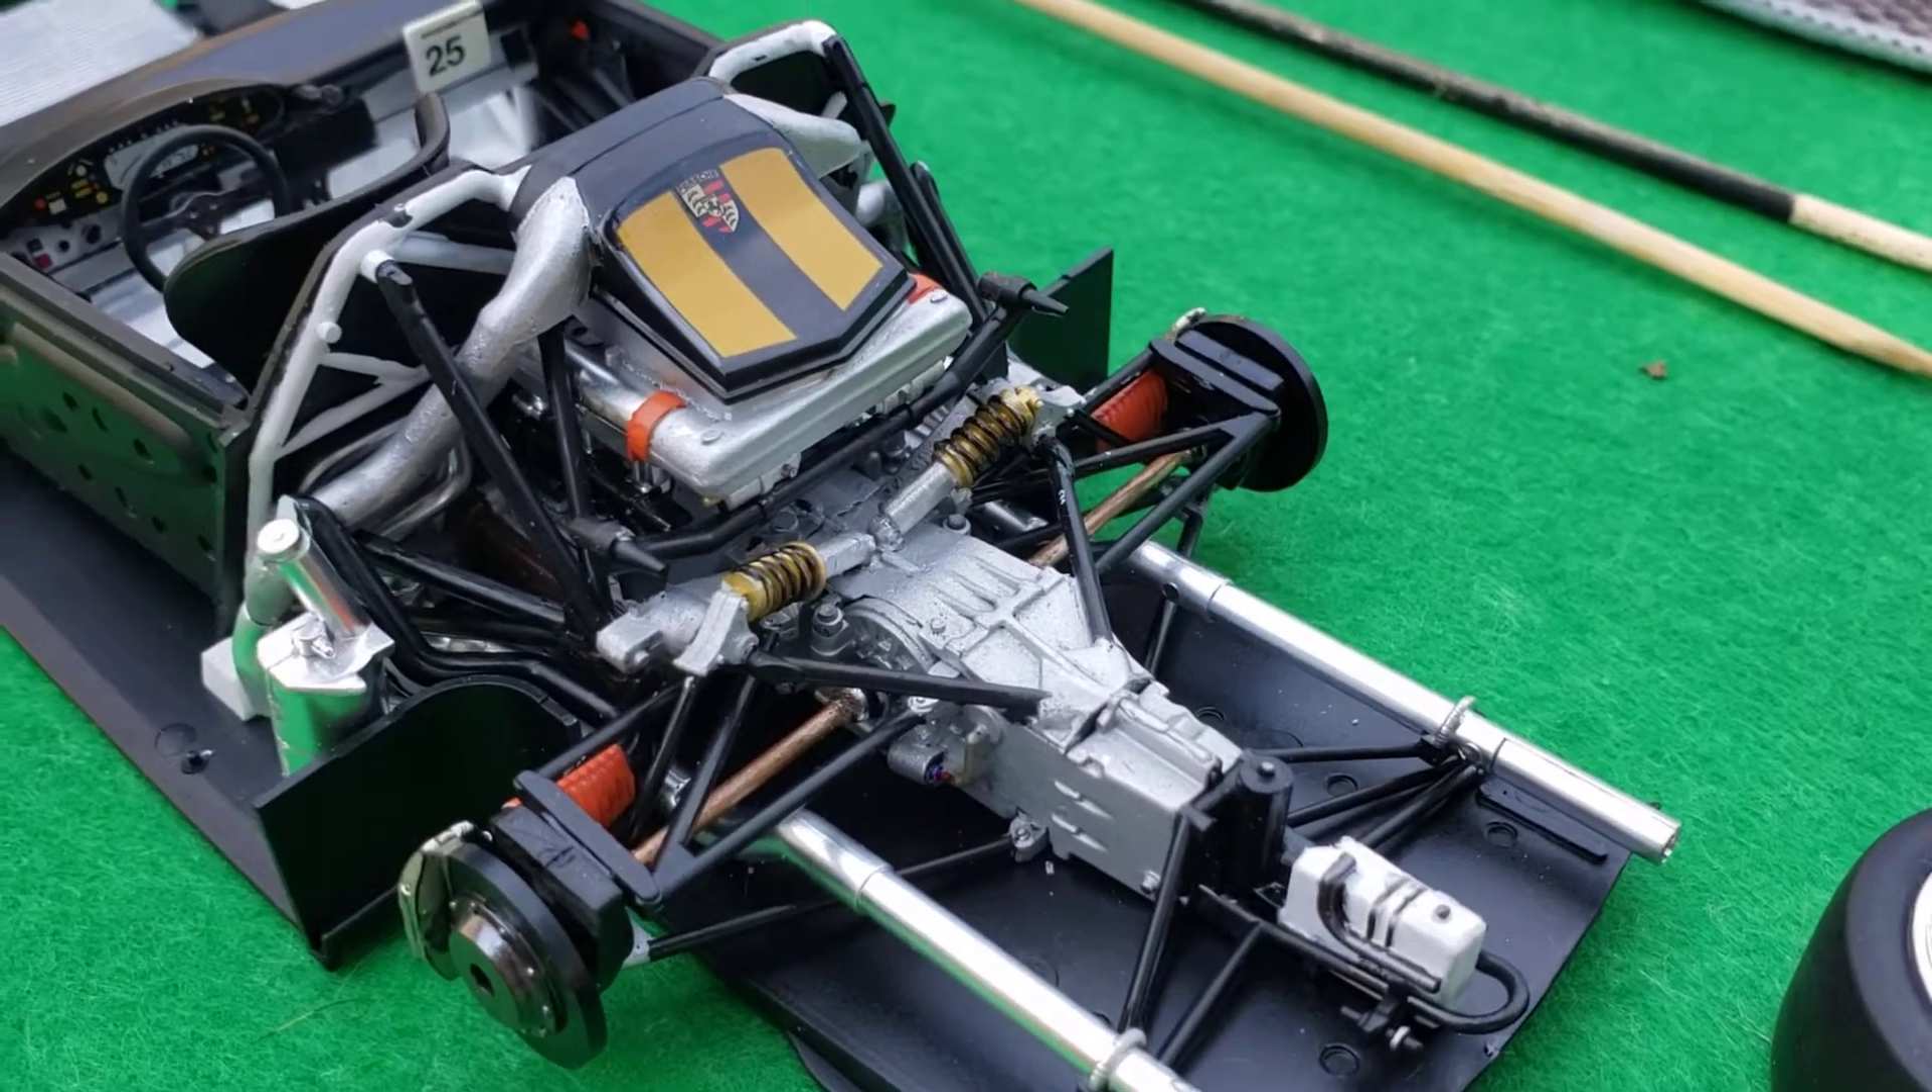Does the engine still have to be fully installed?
No.